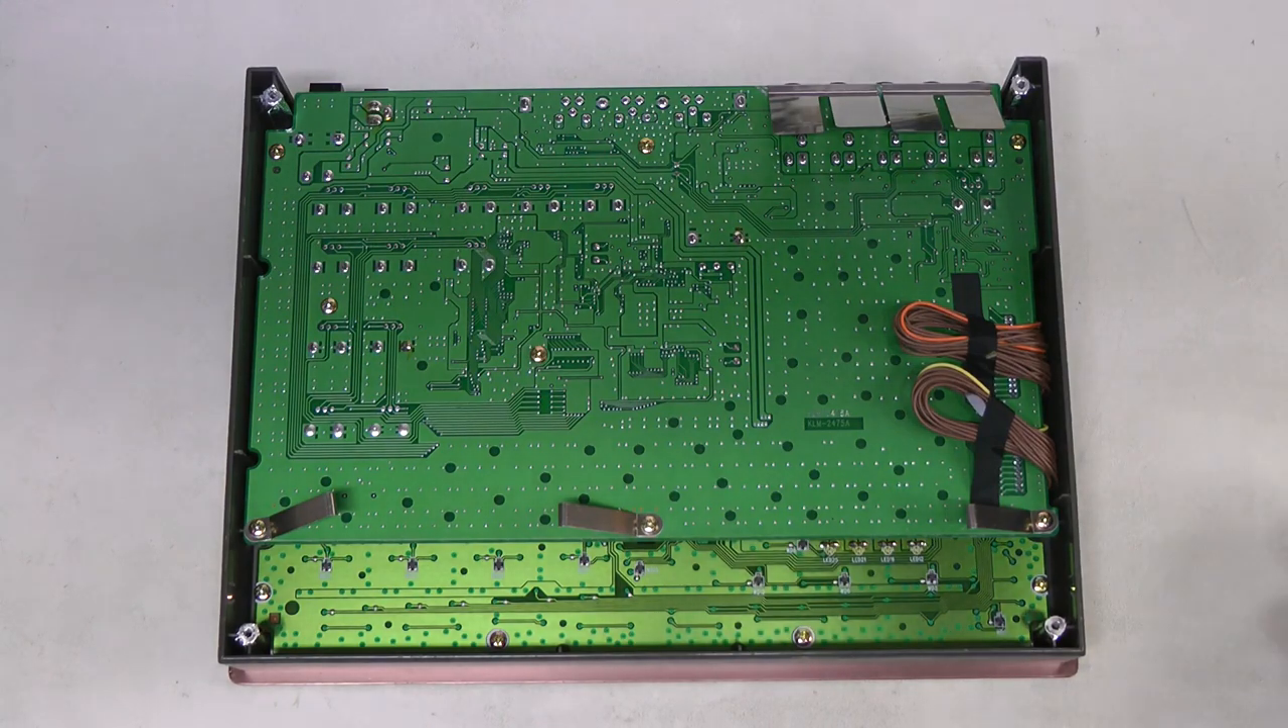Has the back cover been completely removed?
Yes.